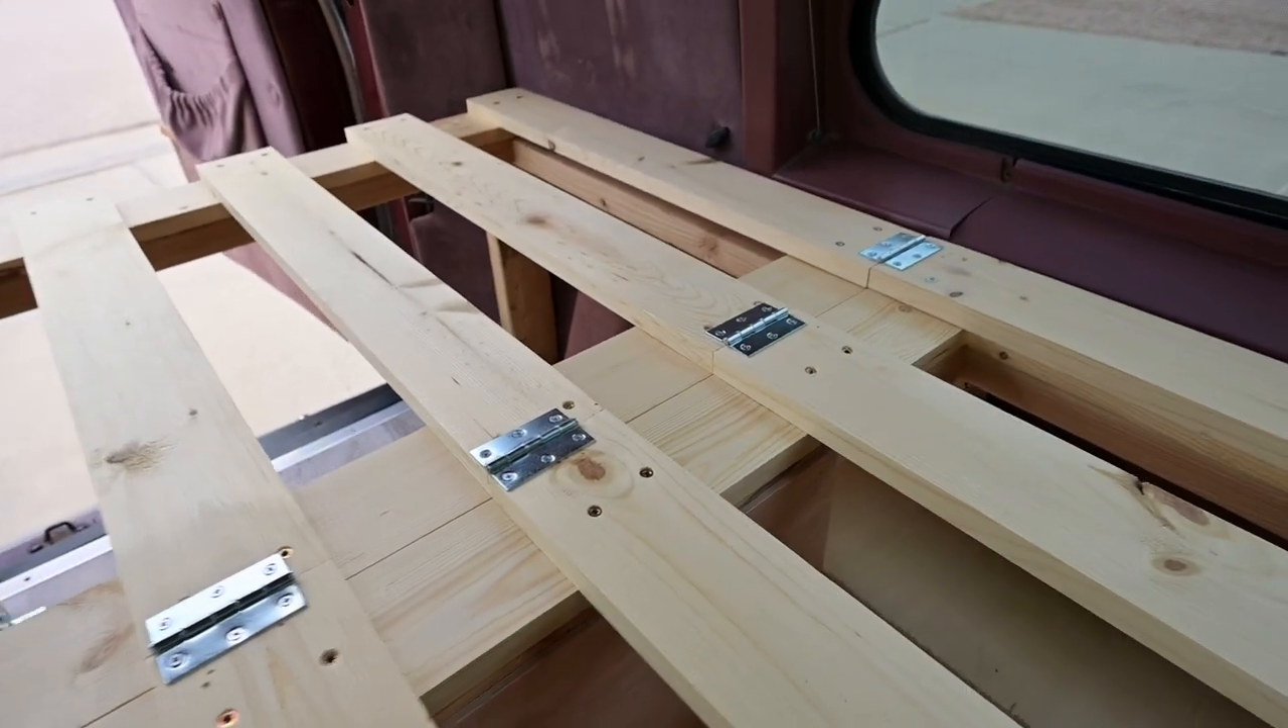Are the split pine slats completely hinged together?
Yes.